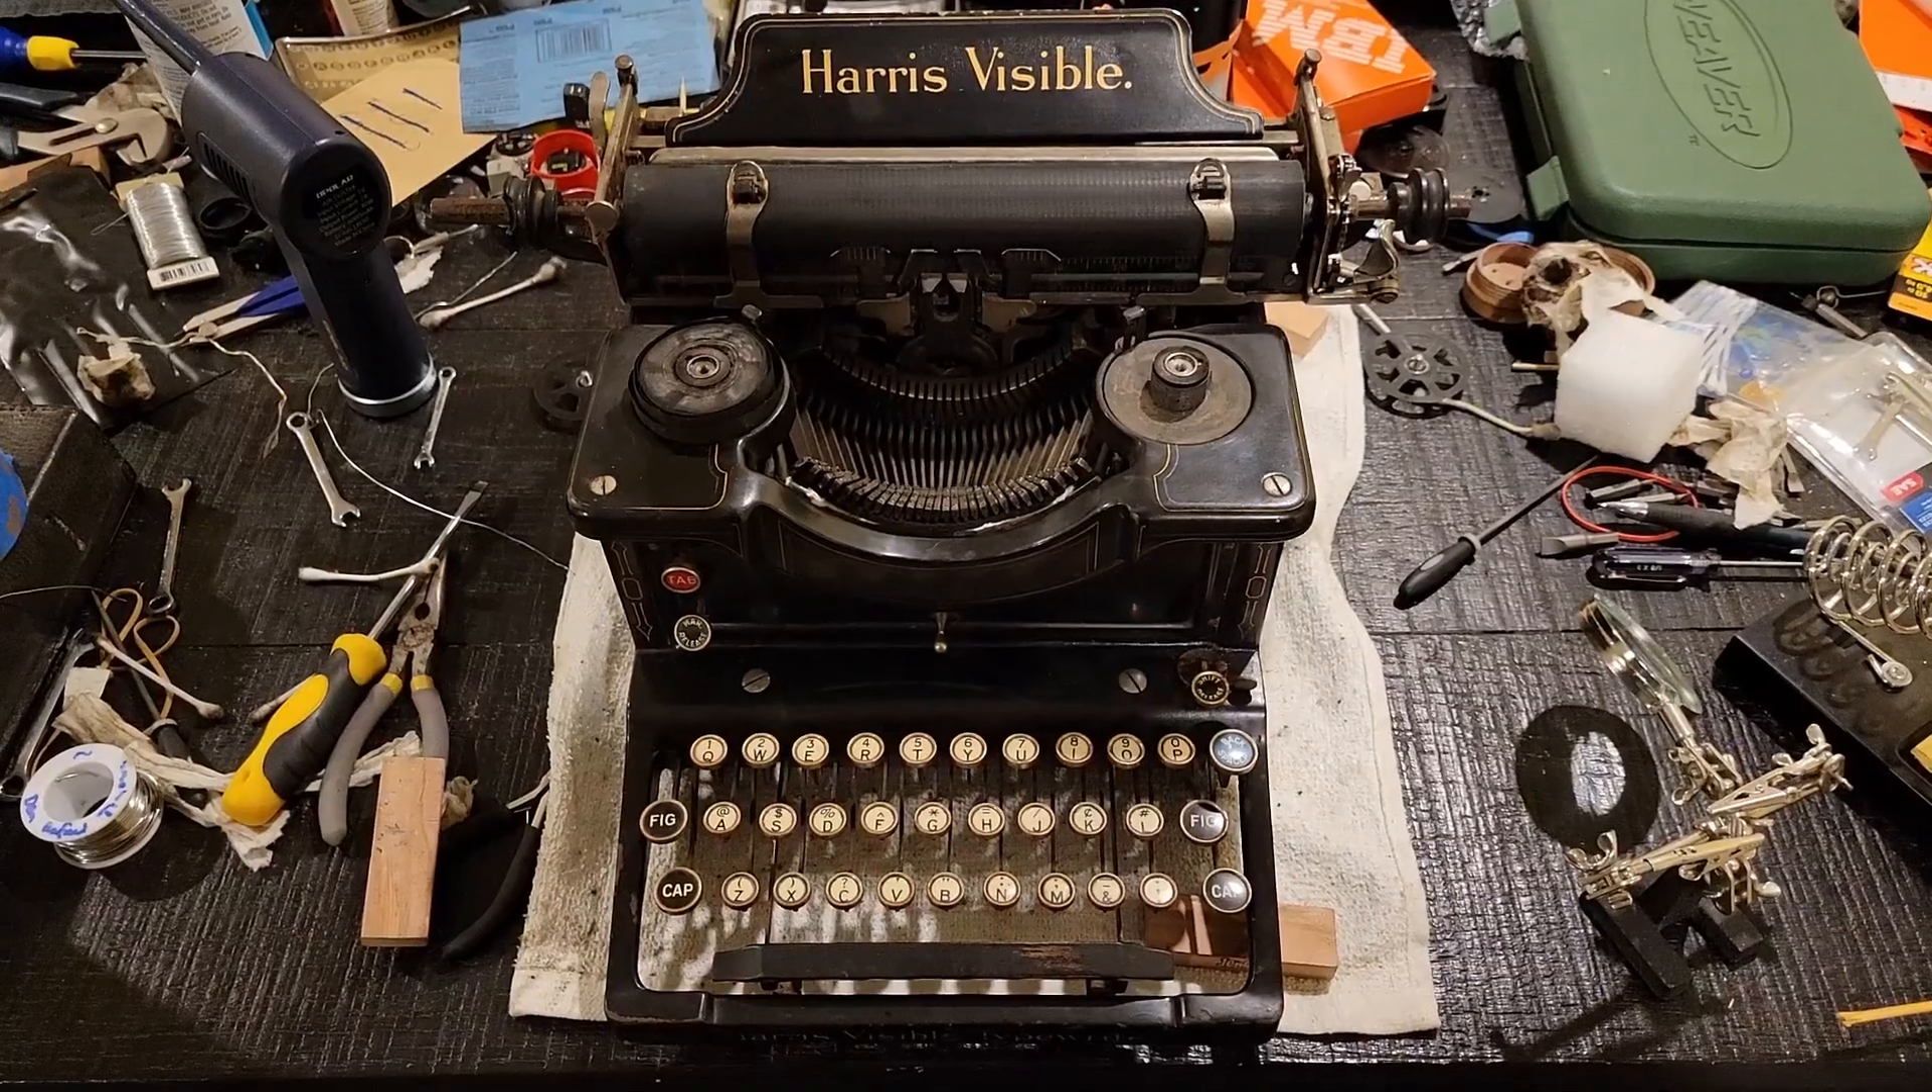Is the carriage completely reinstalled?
Yes.